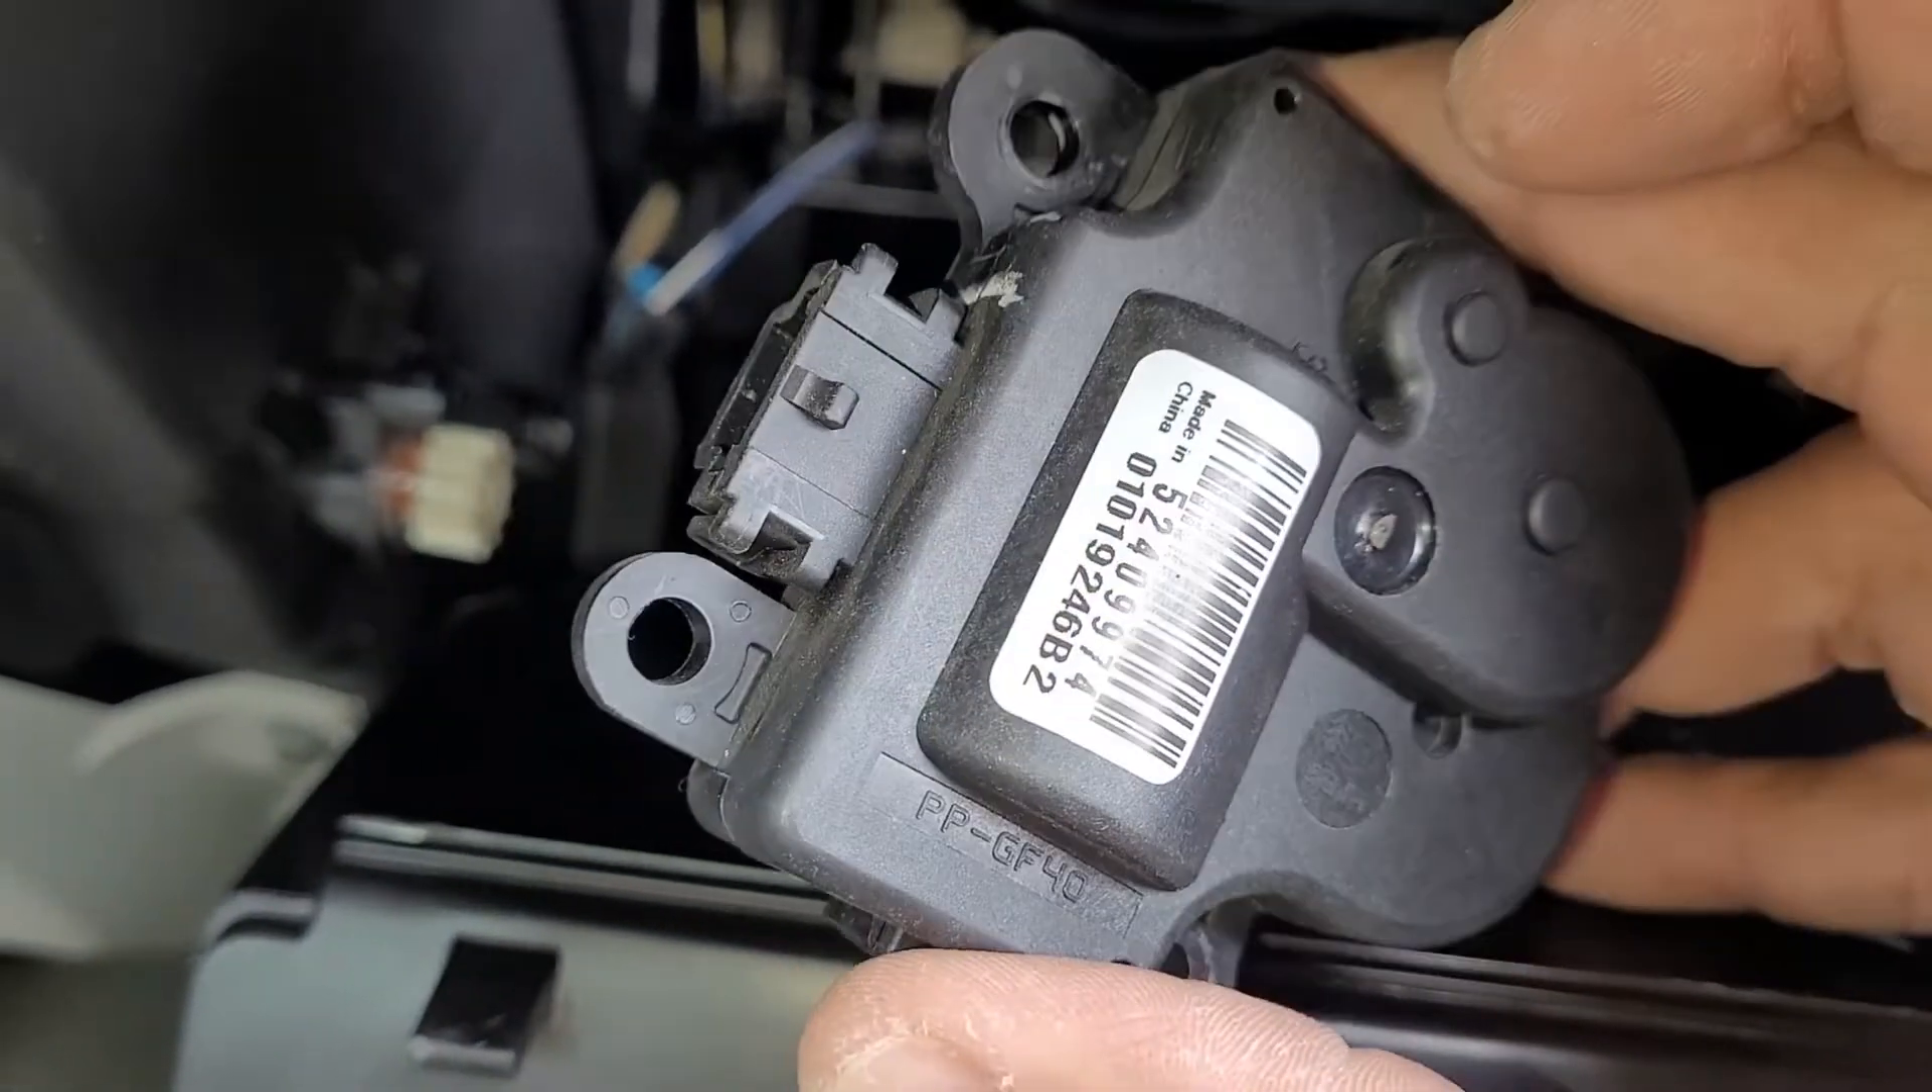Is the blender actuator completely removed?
Yes.